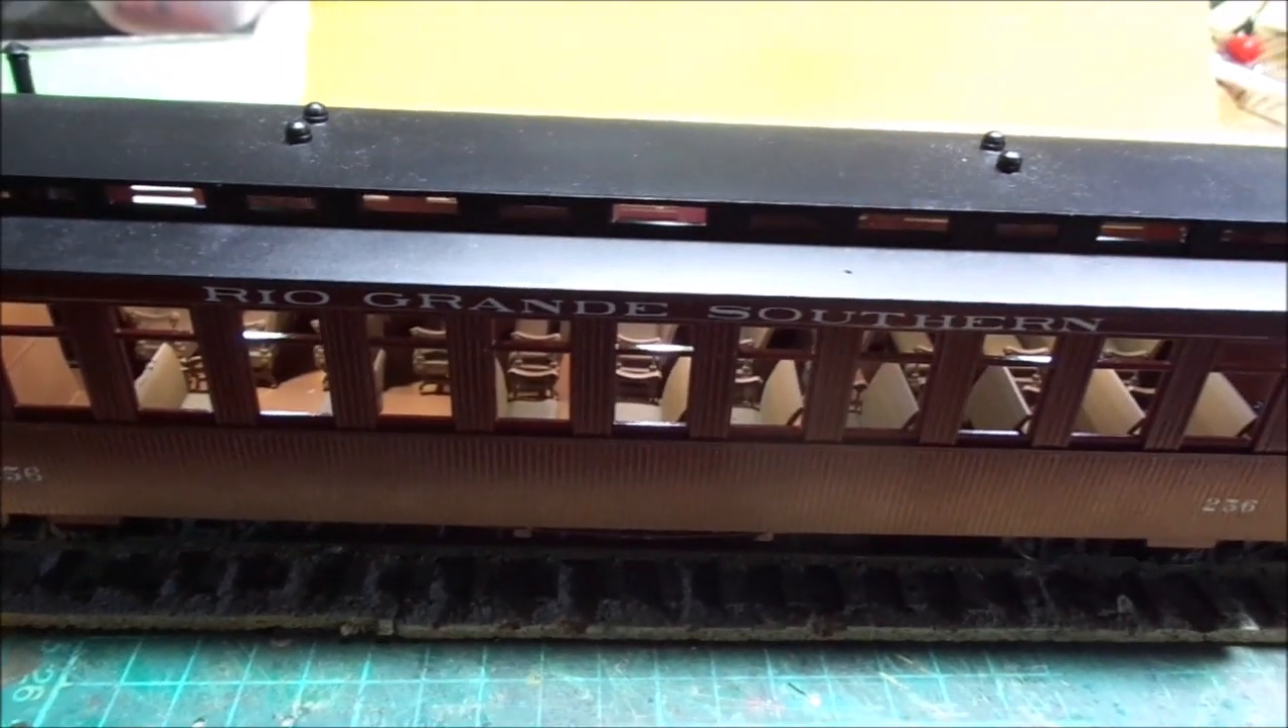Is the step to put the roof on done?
Yes.